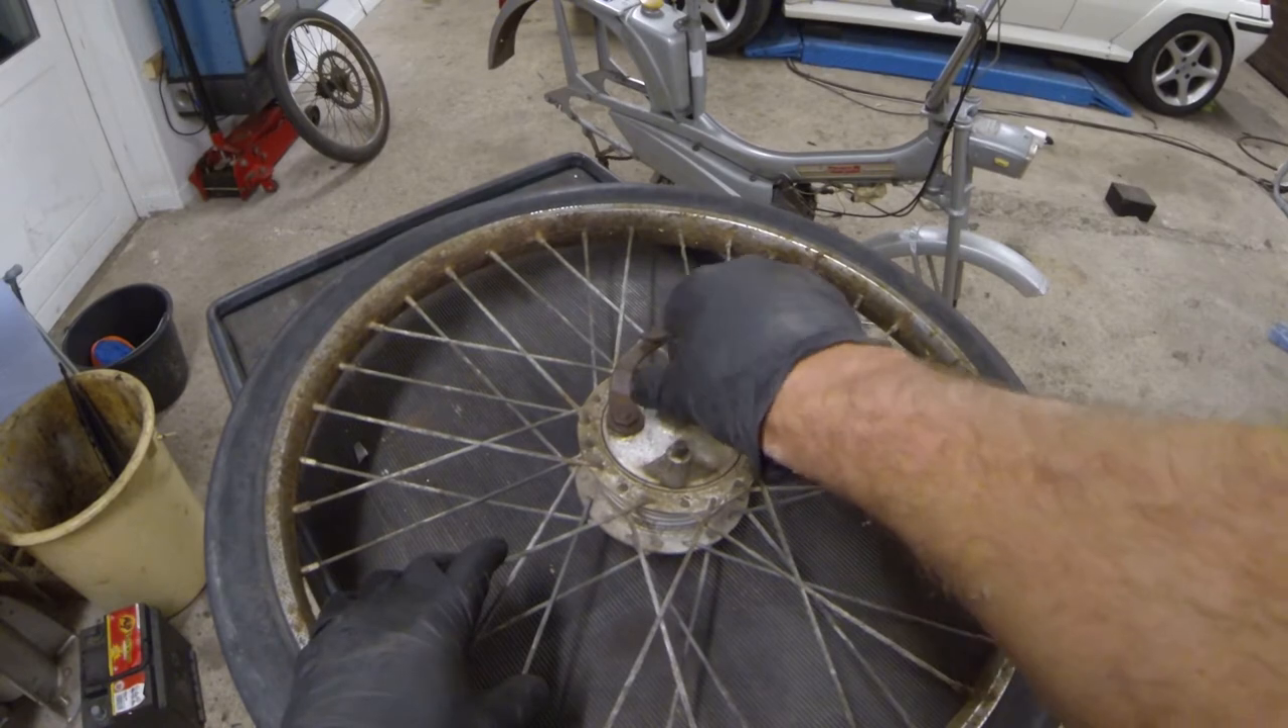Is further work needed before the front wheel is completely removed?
No.